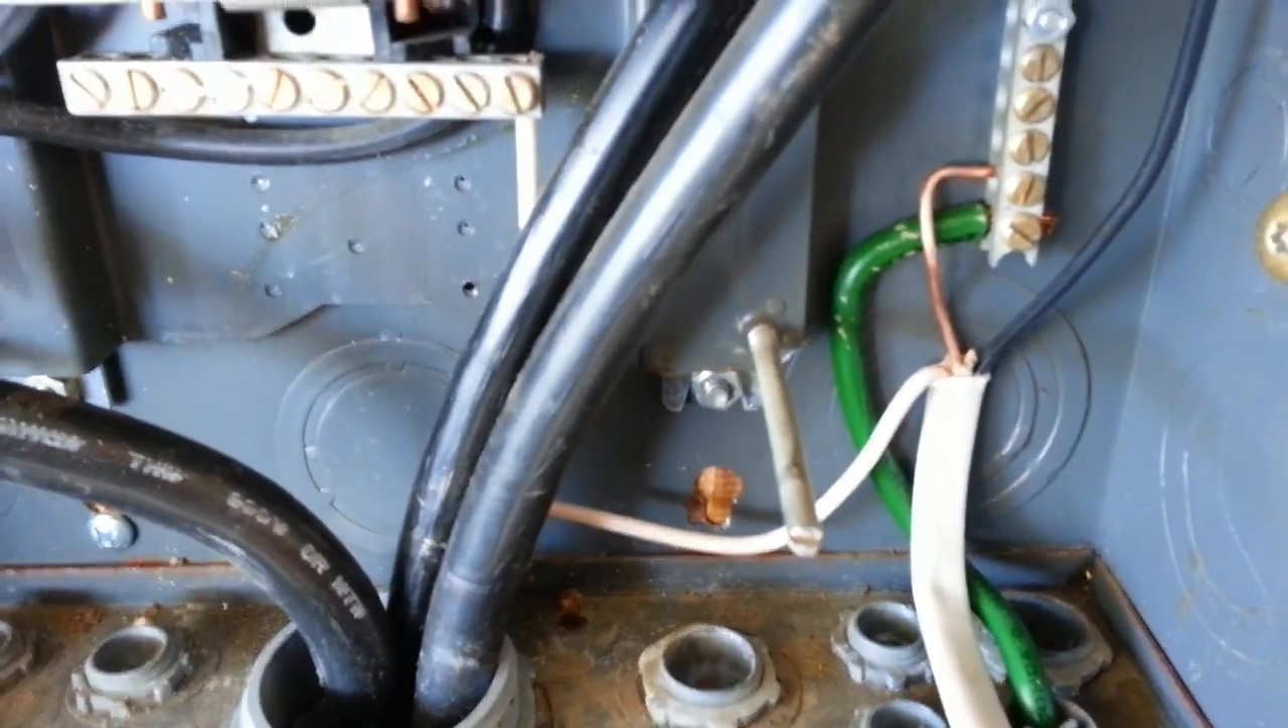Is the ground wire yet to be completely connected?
No.